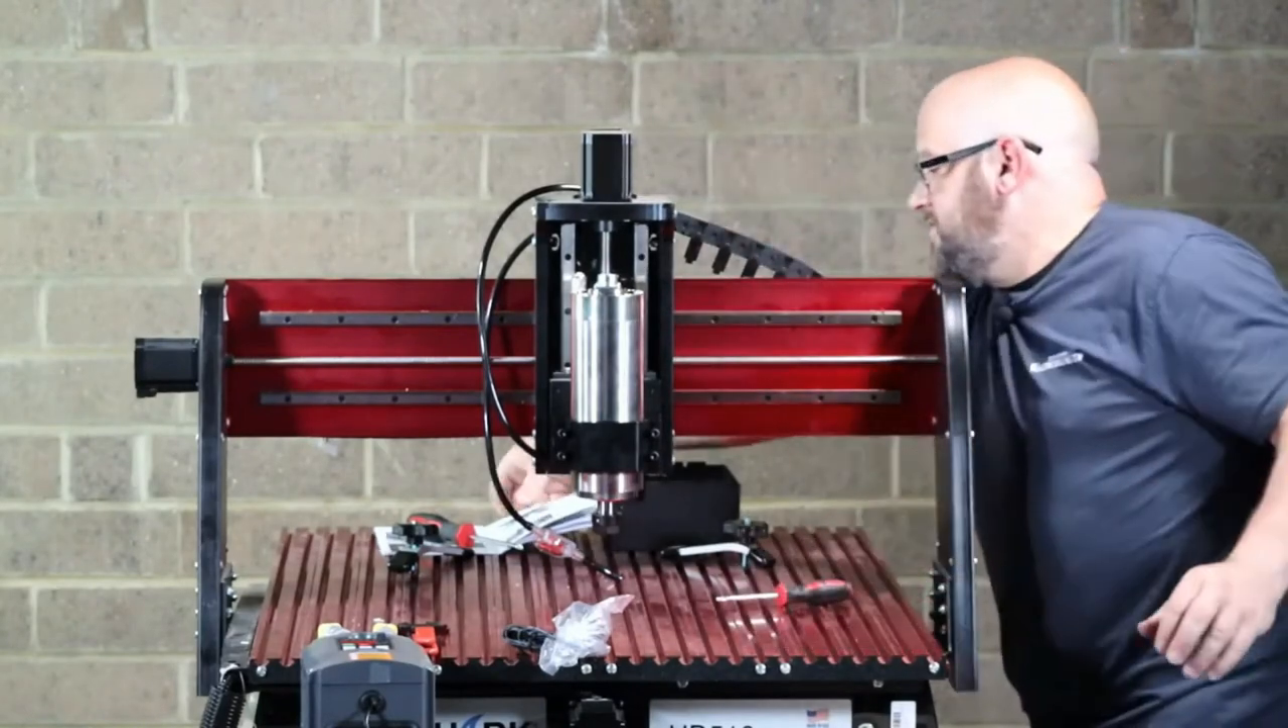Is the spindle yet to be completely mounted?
No.